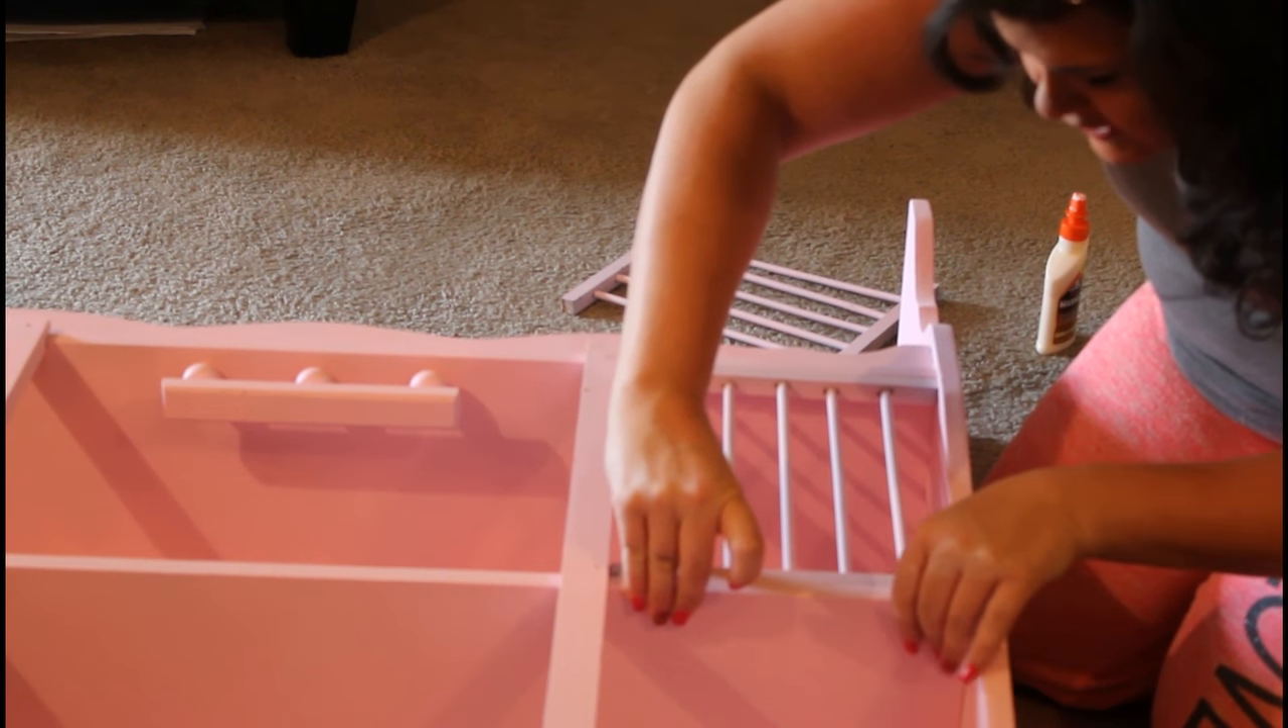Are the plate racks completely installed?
No.